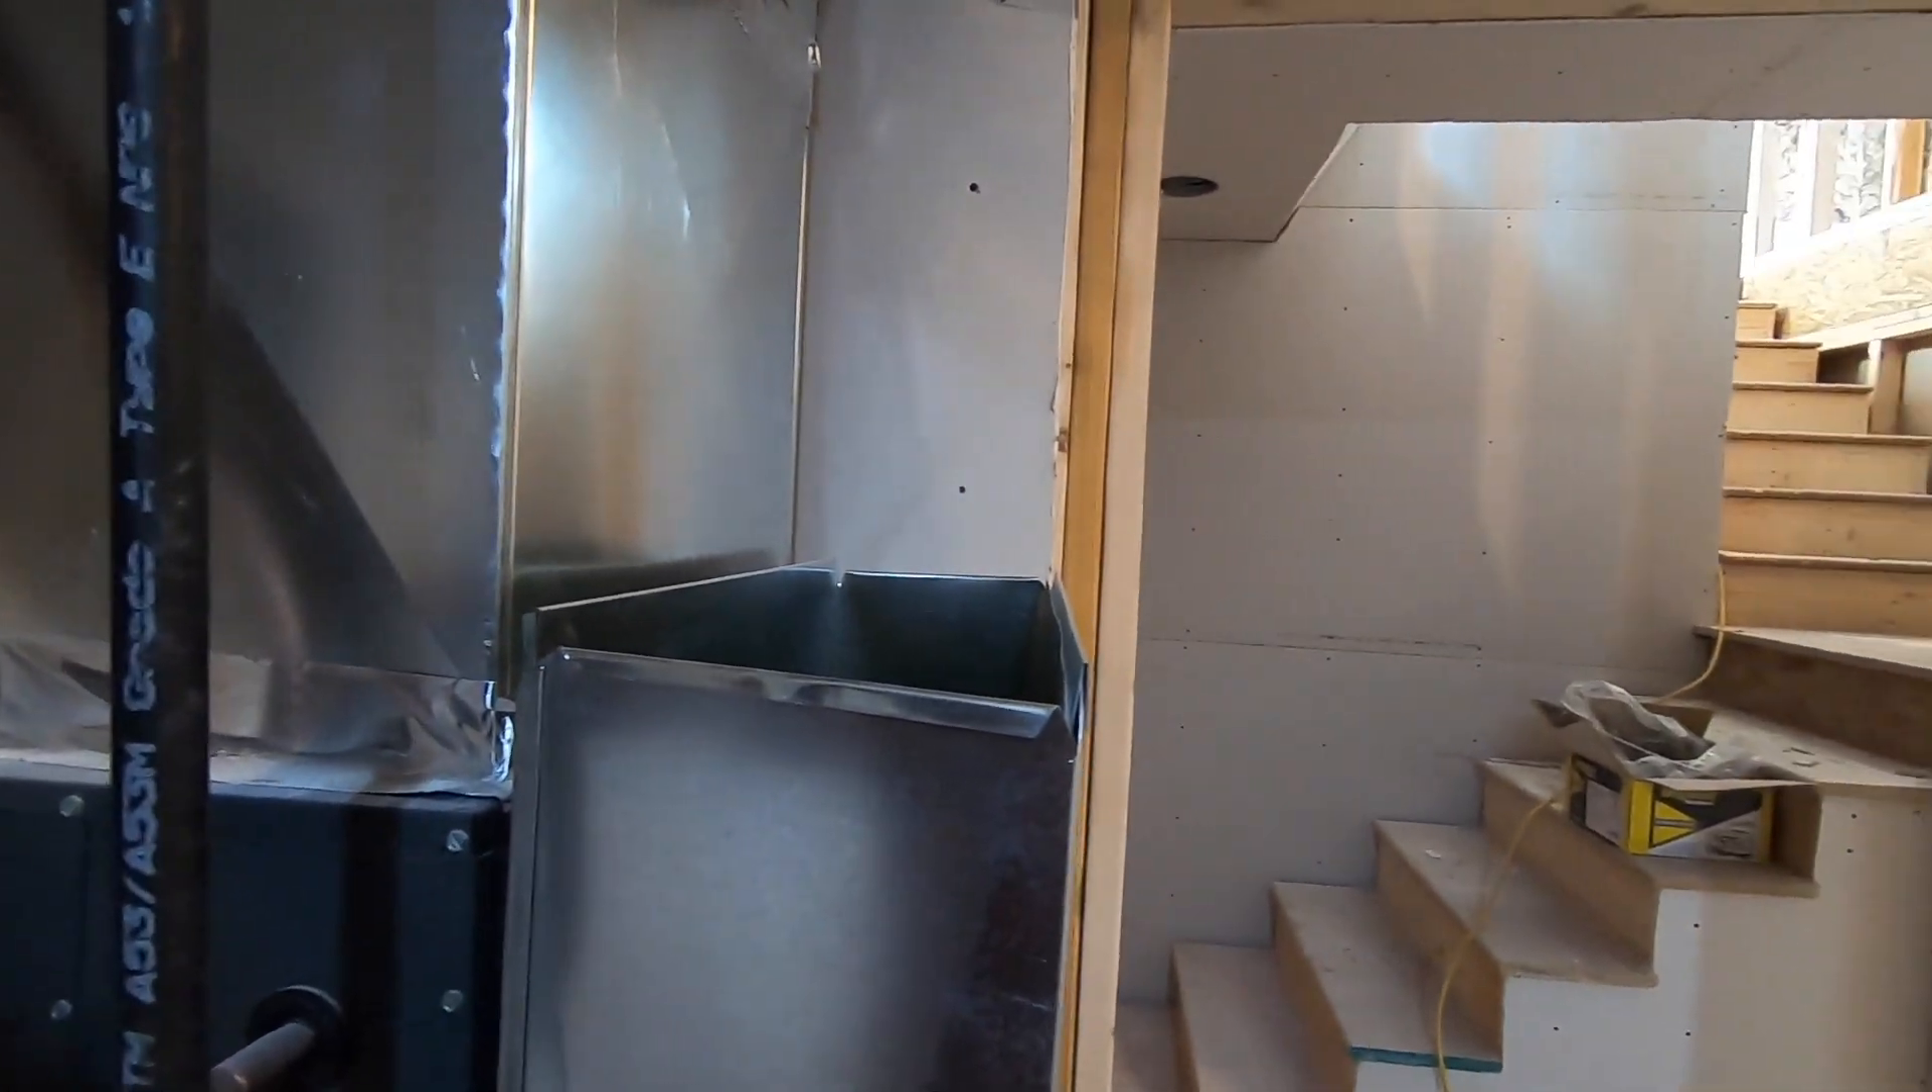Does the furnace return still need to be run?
Yes.